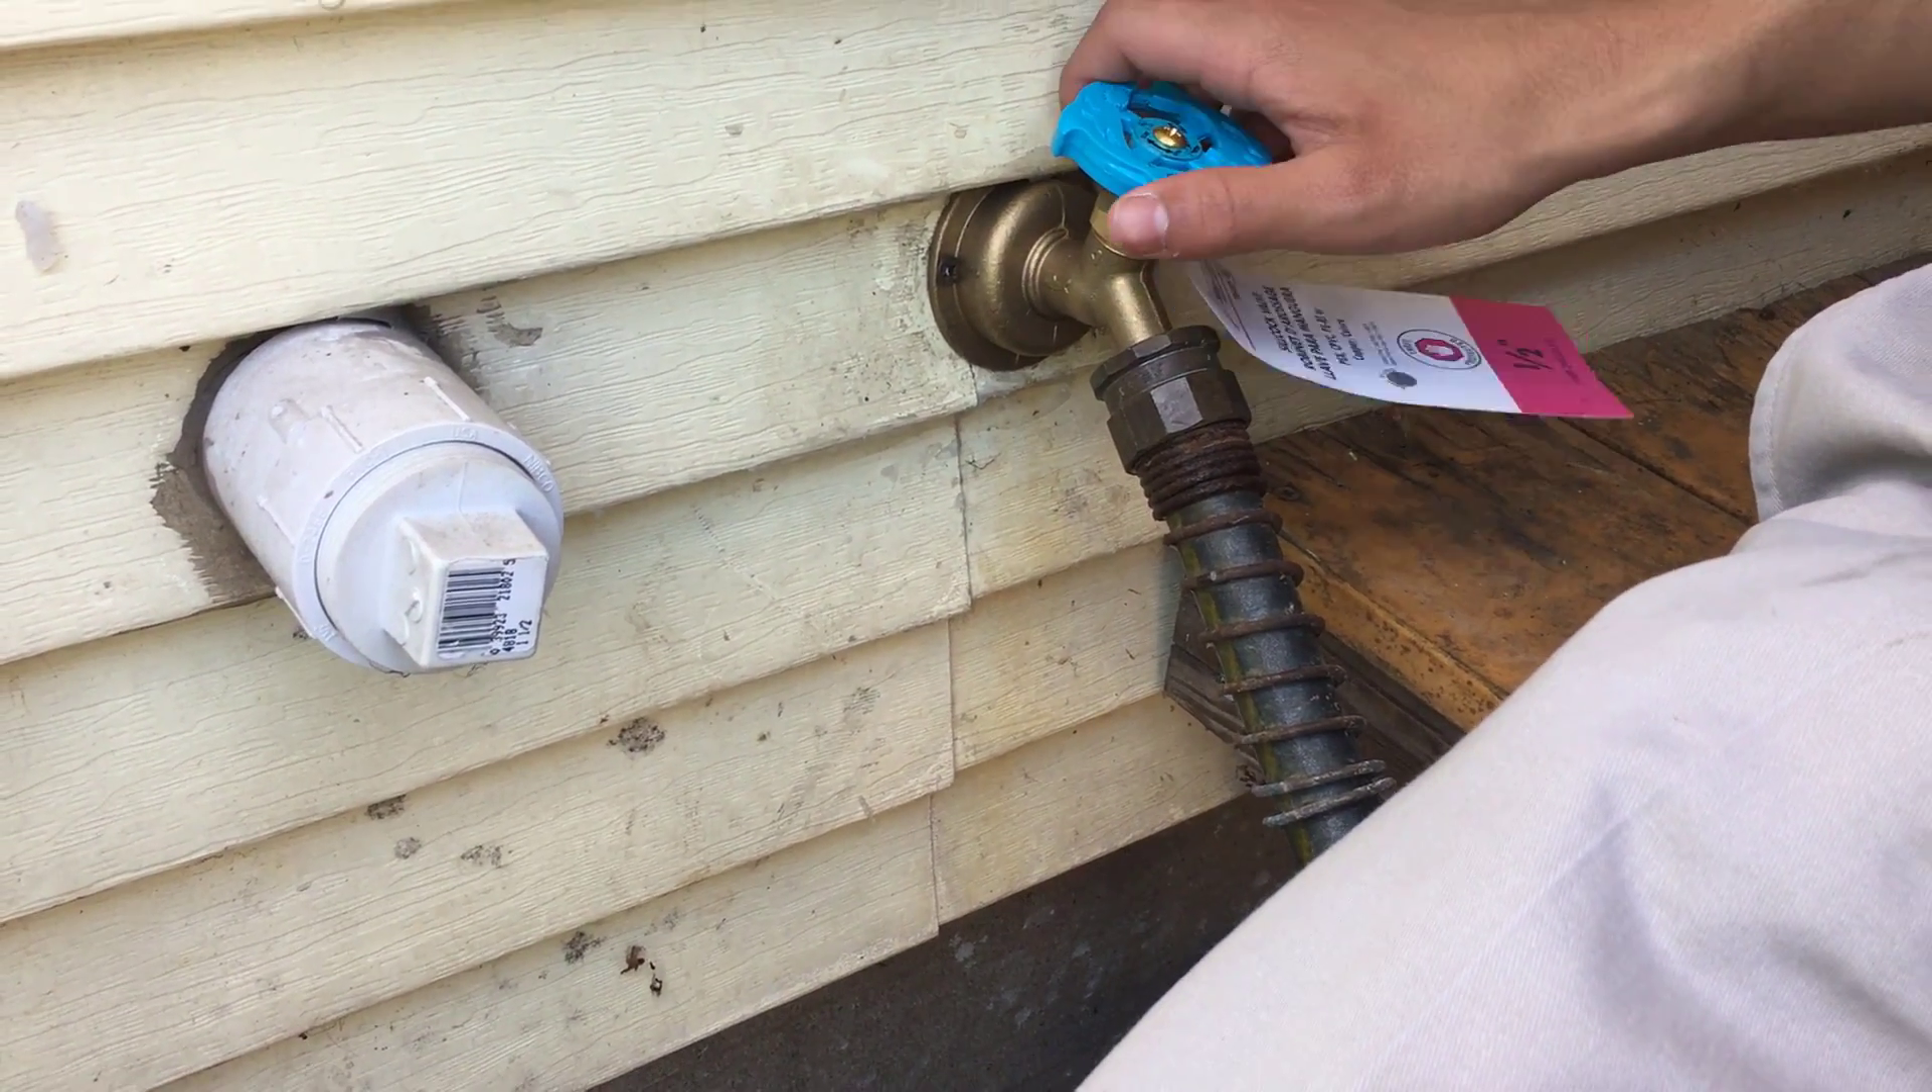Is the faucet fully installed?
Yes.